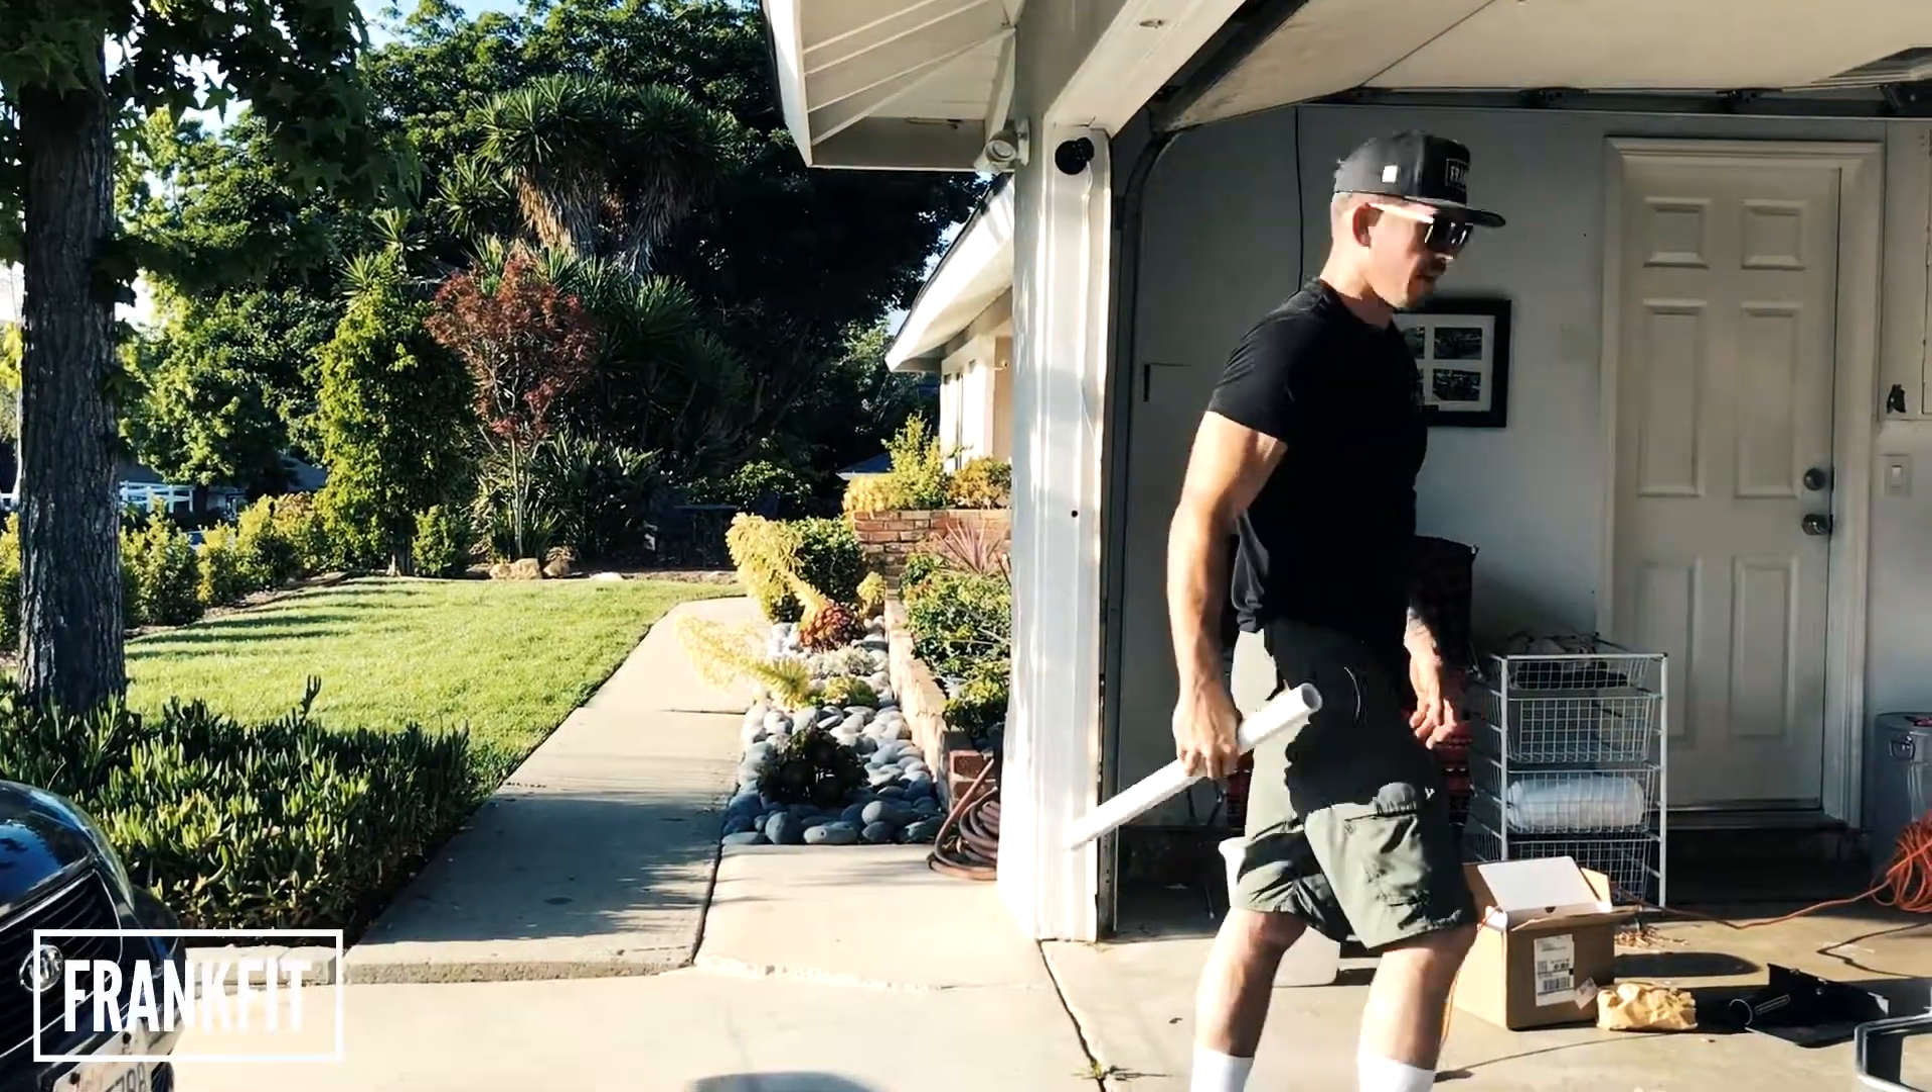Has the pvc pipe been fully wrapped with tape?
No.